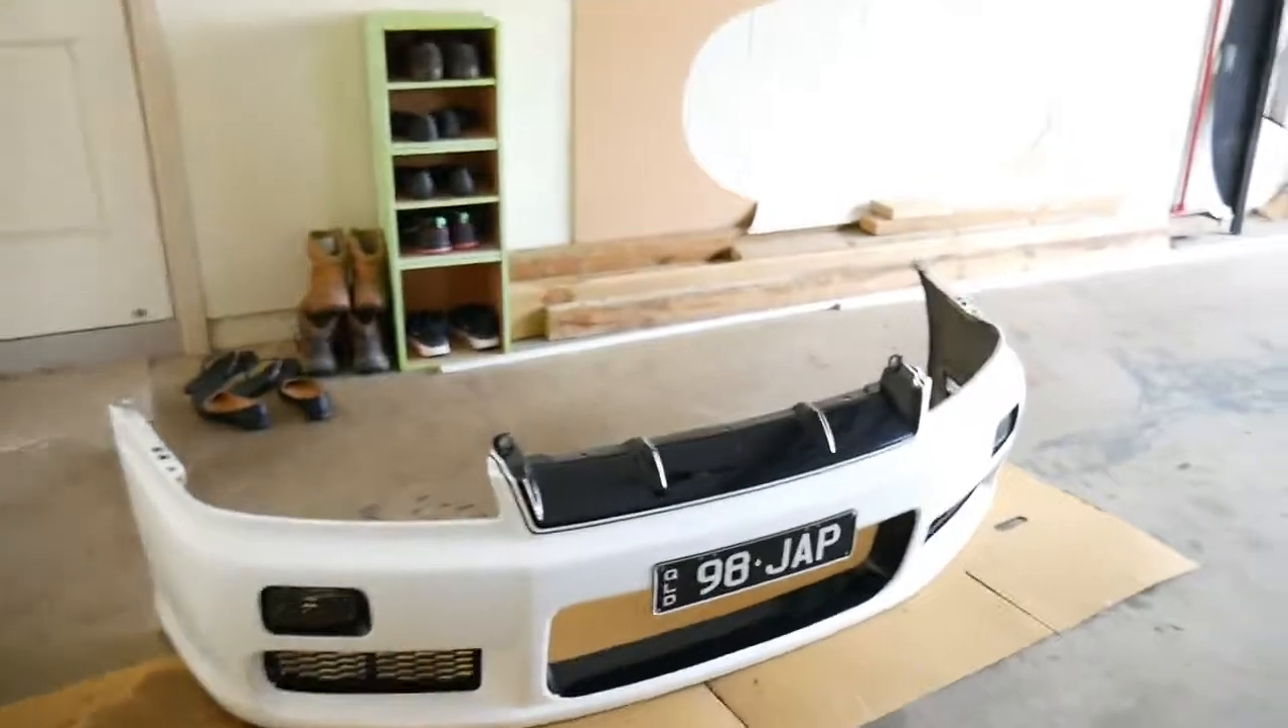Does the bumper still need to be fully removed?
No.